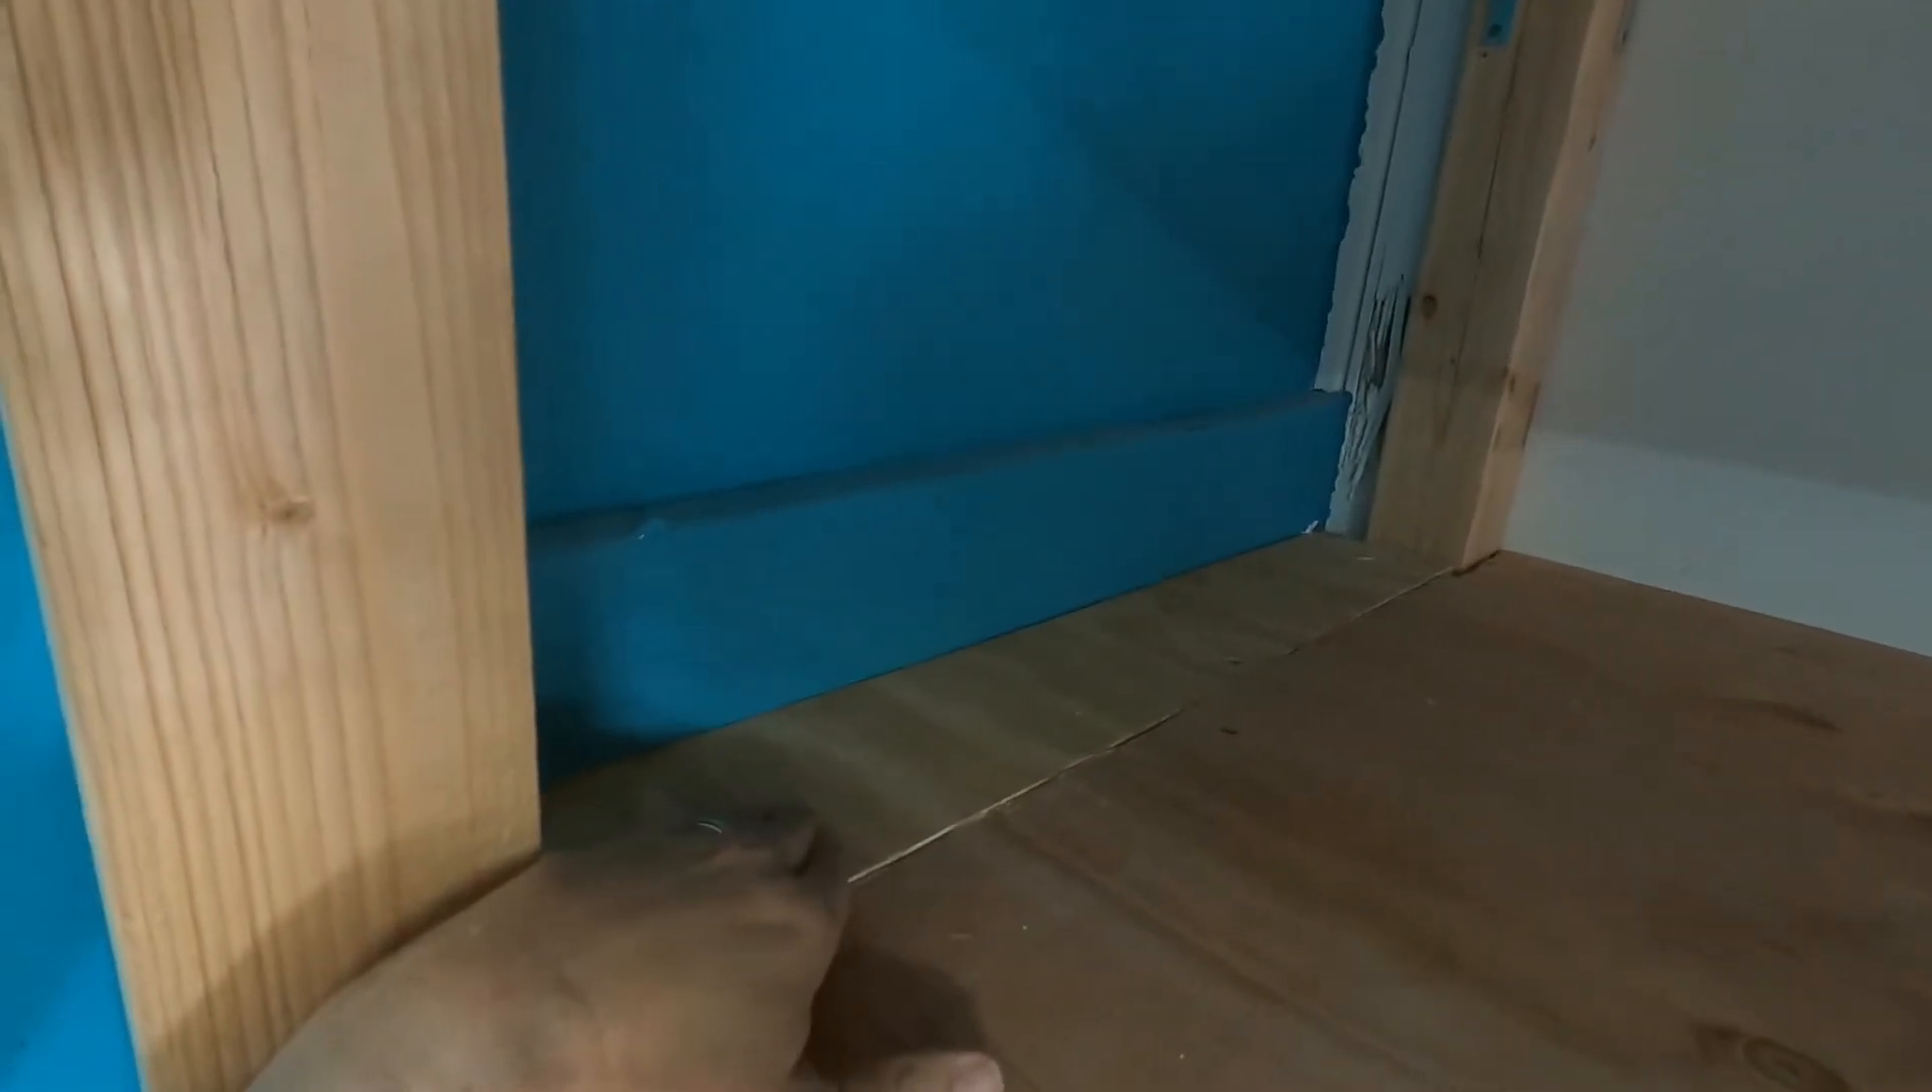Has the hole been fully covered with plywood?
Yes.